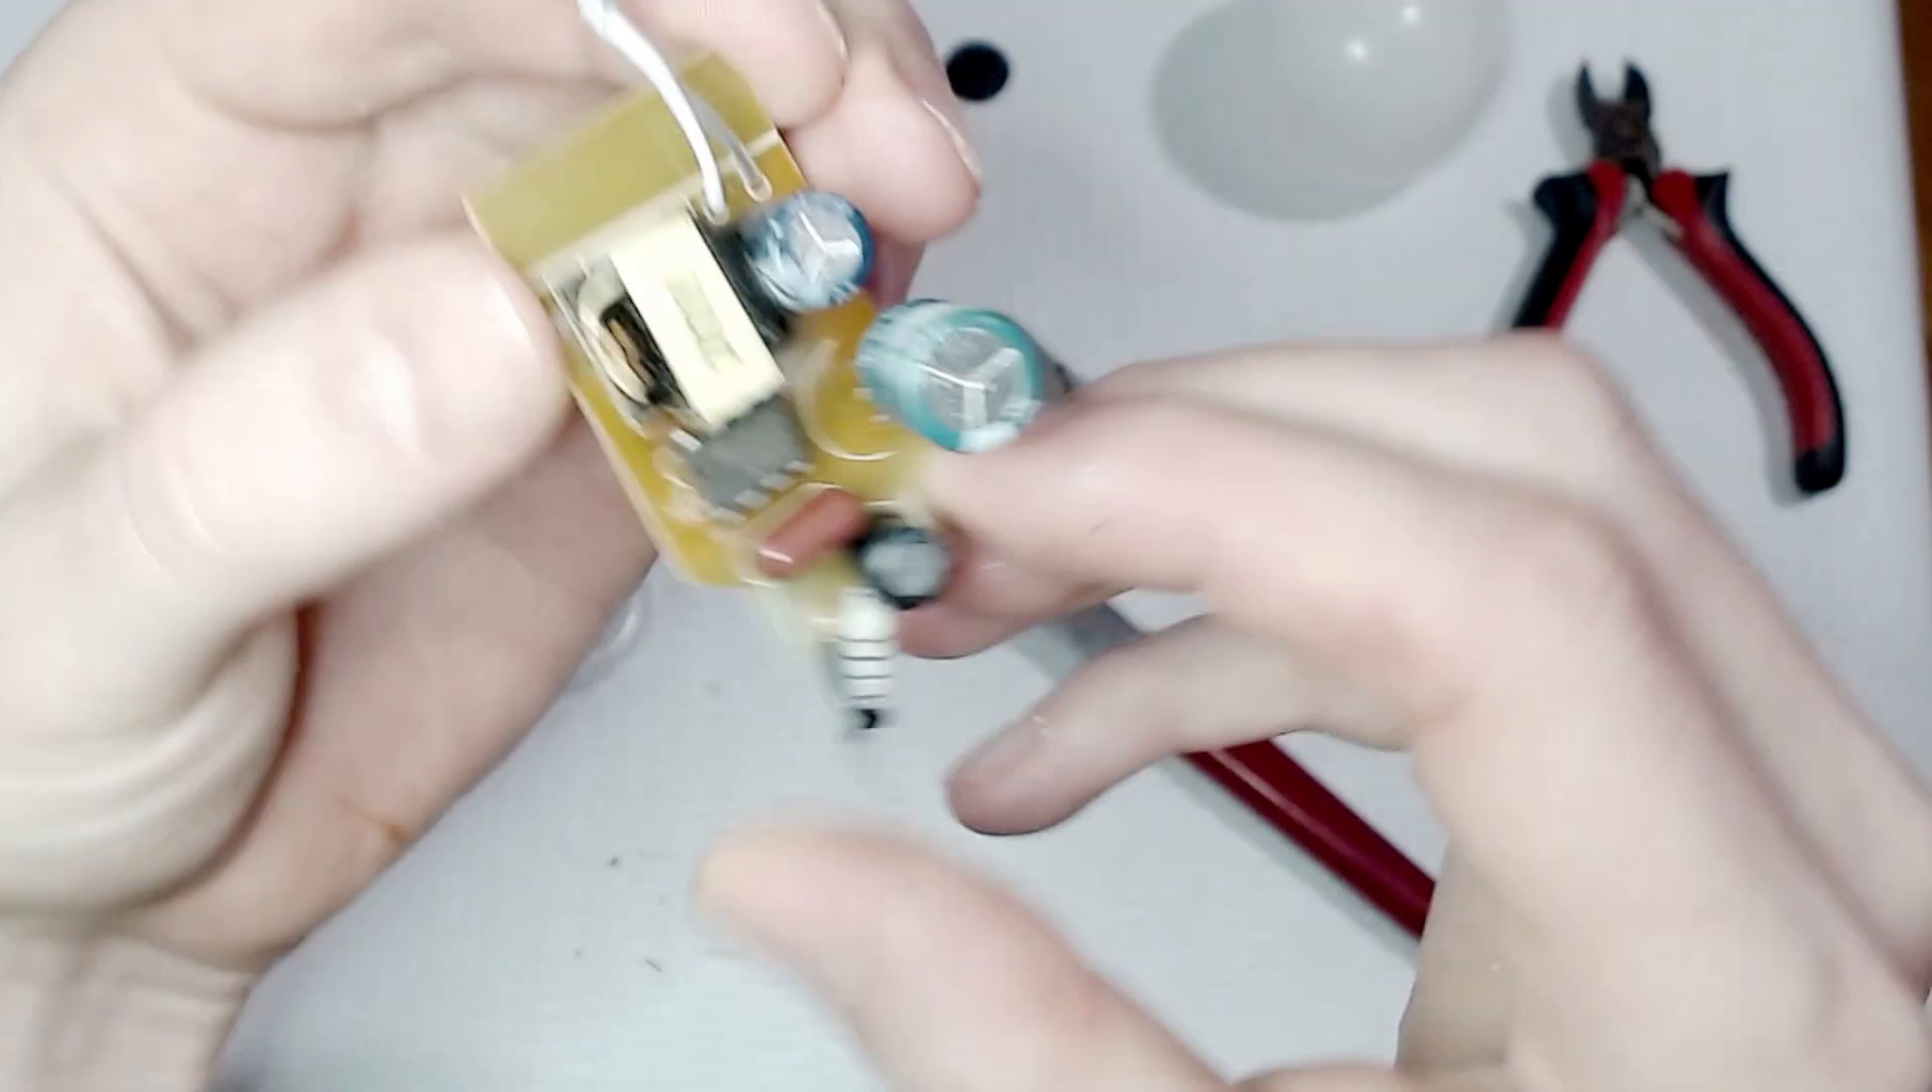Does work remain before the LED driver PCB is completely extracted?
No.